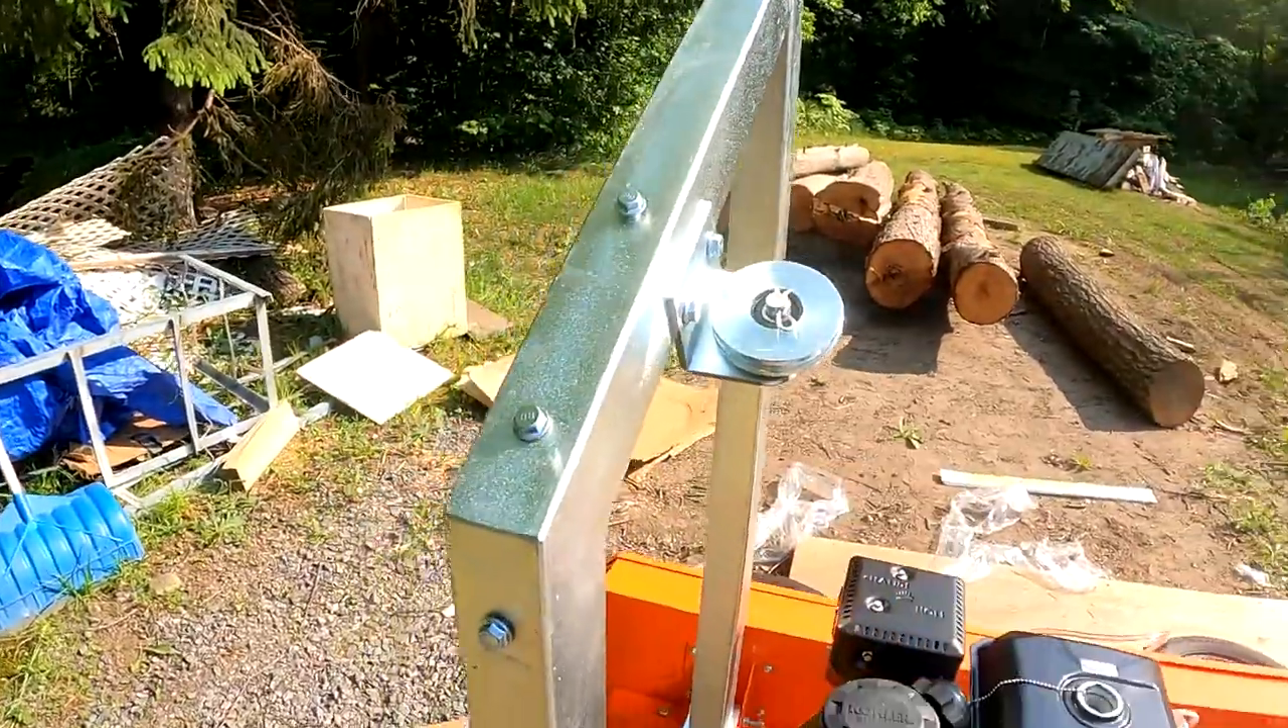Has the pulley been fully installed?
Yes.